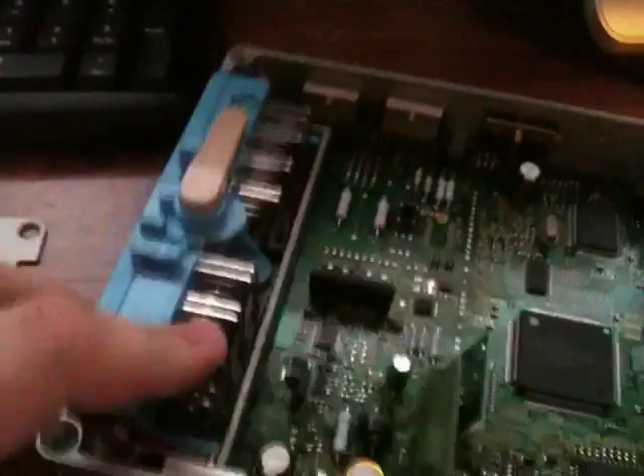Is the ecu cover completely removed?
Yes.